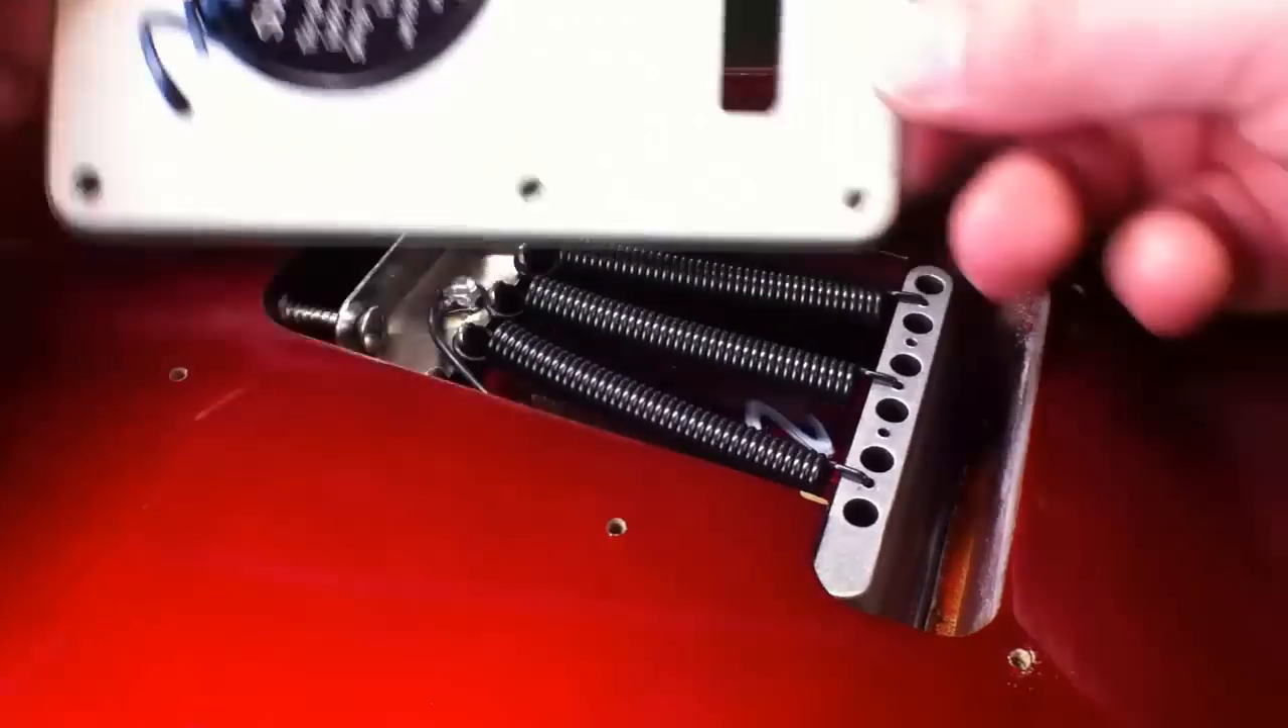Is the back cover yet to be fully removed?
No.